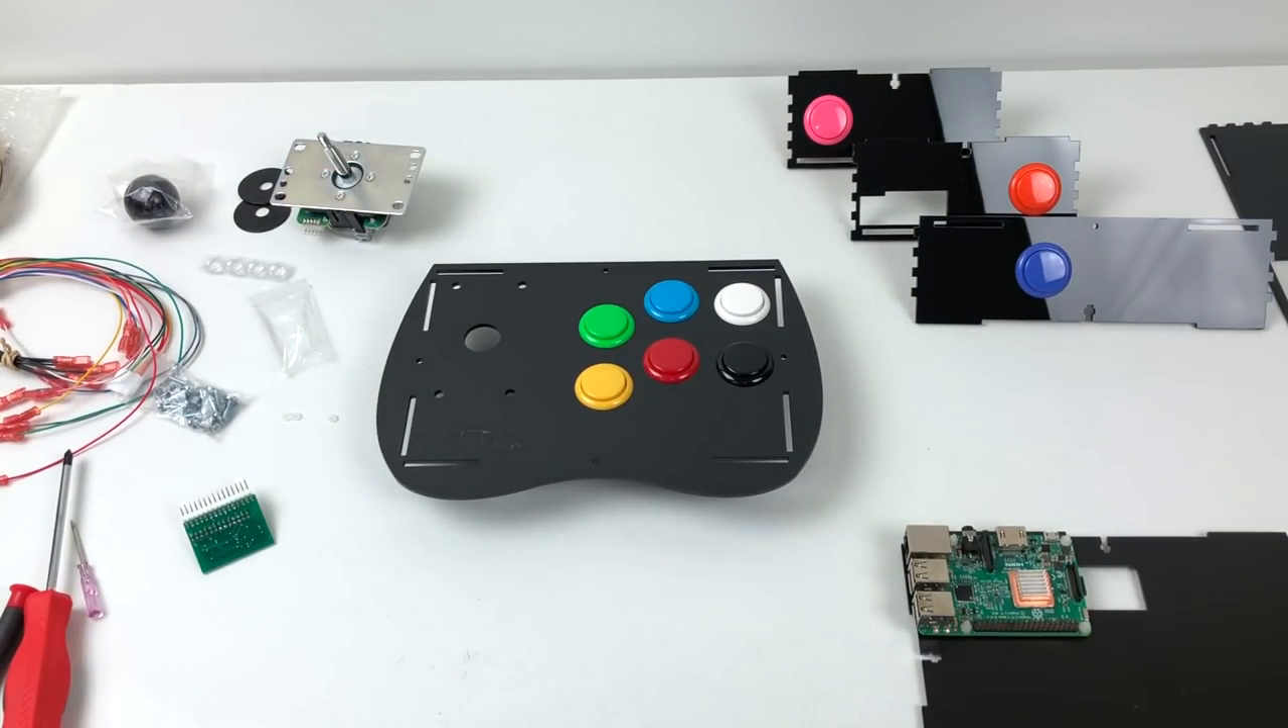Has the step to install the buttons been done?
Yes.